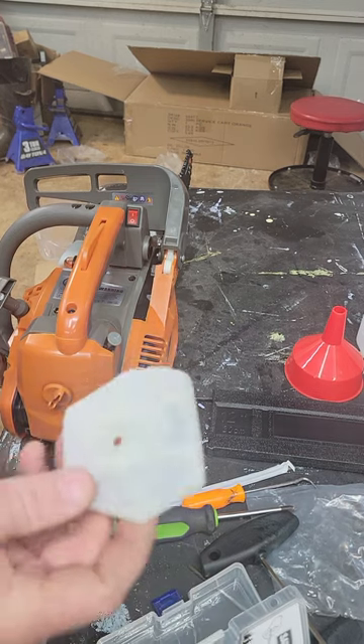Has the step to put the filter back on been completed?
No.